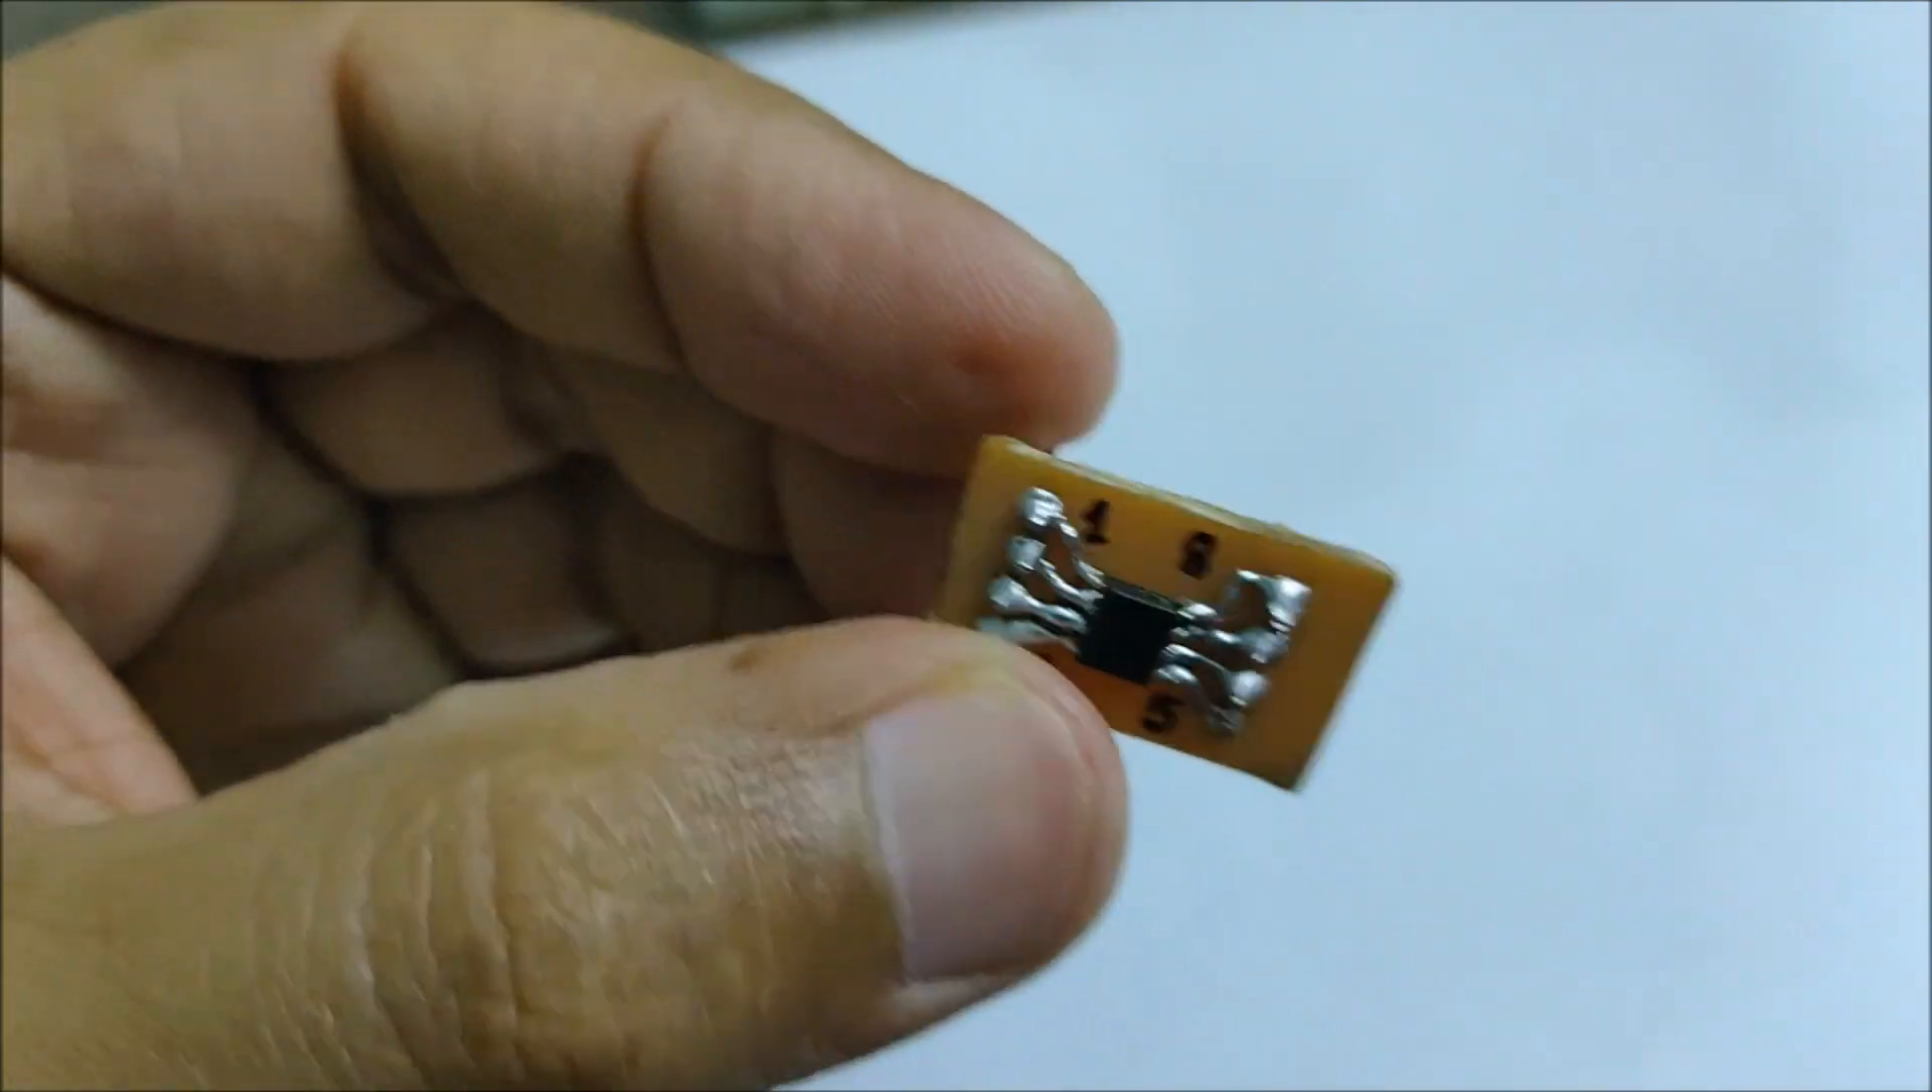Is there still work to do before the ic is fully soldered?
No.